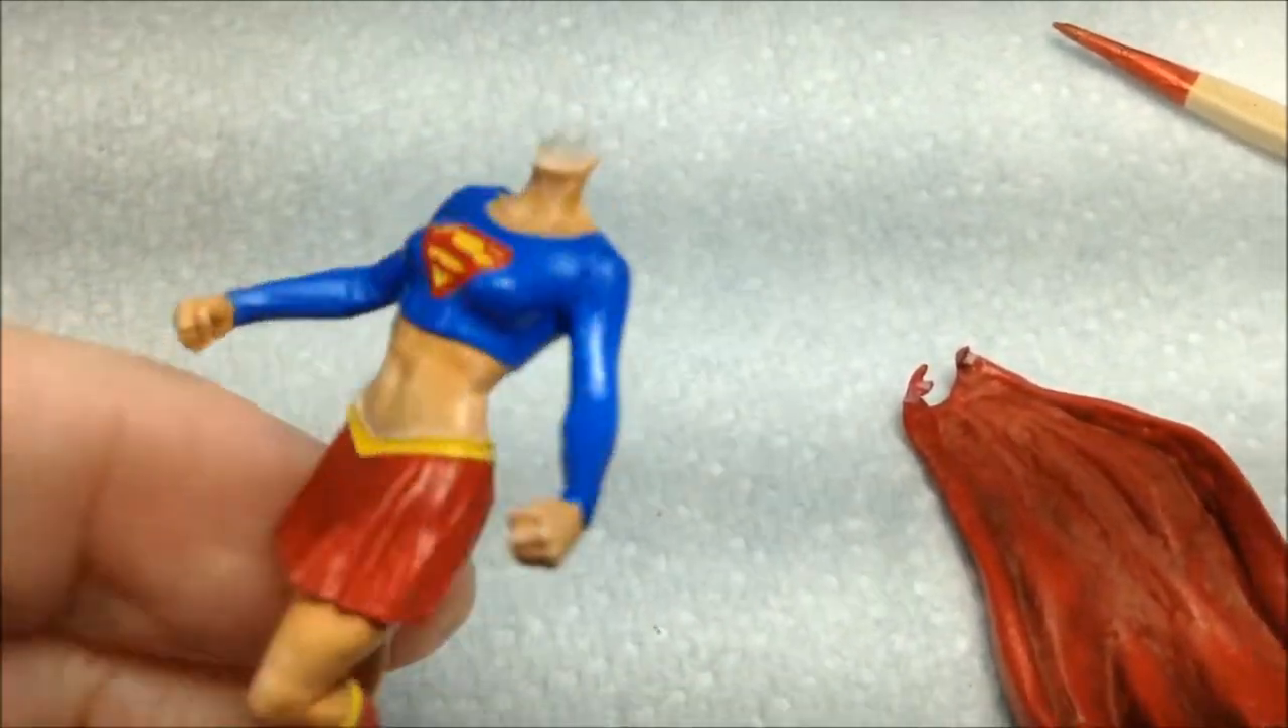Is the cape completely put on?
No.